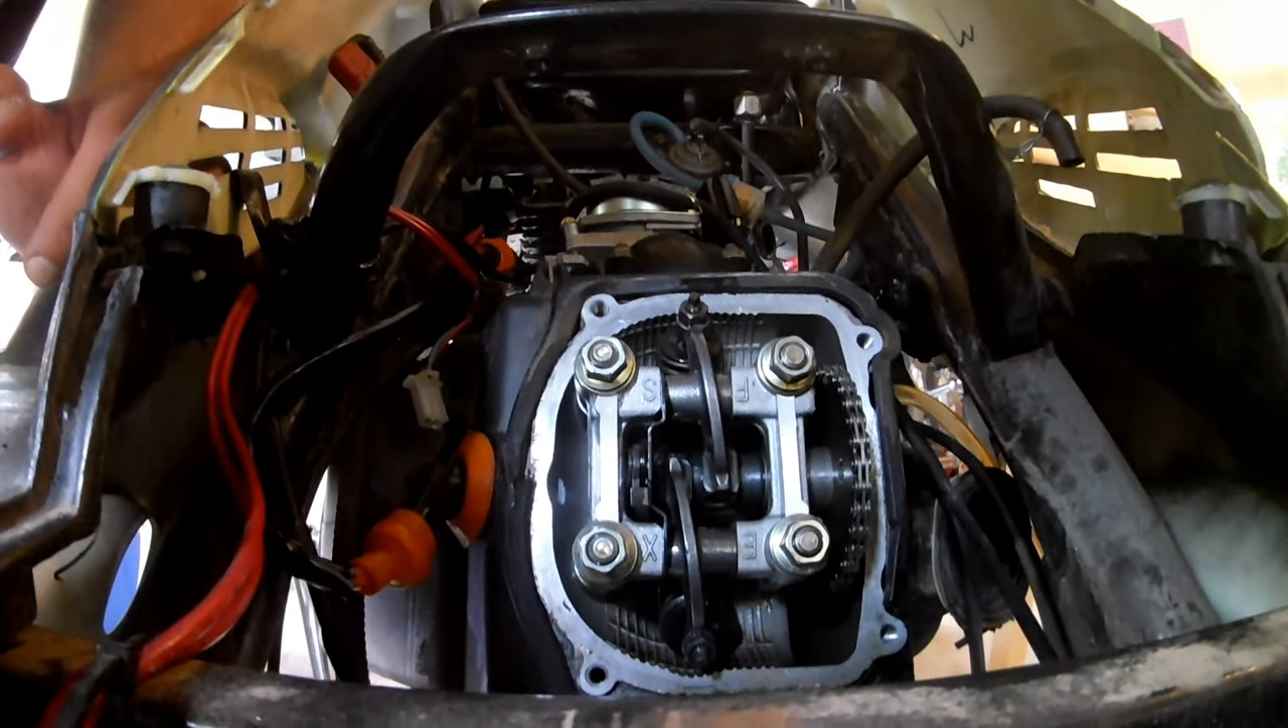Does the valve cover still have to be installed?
Yes.